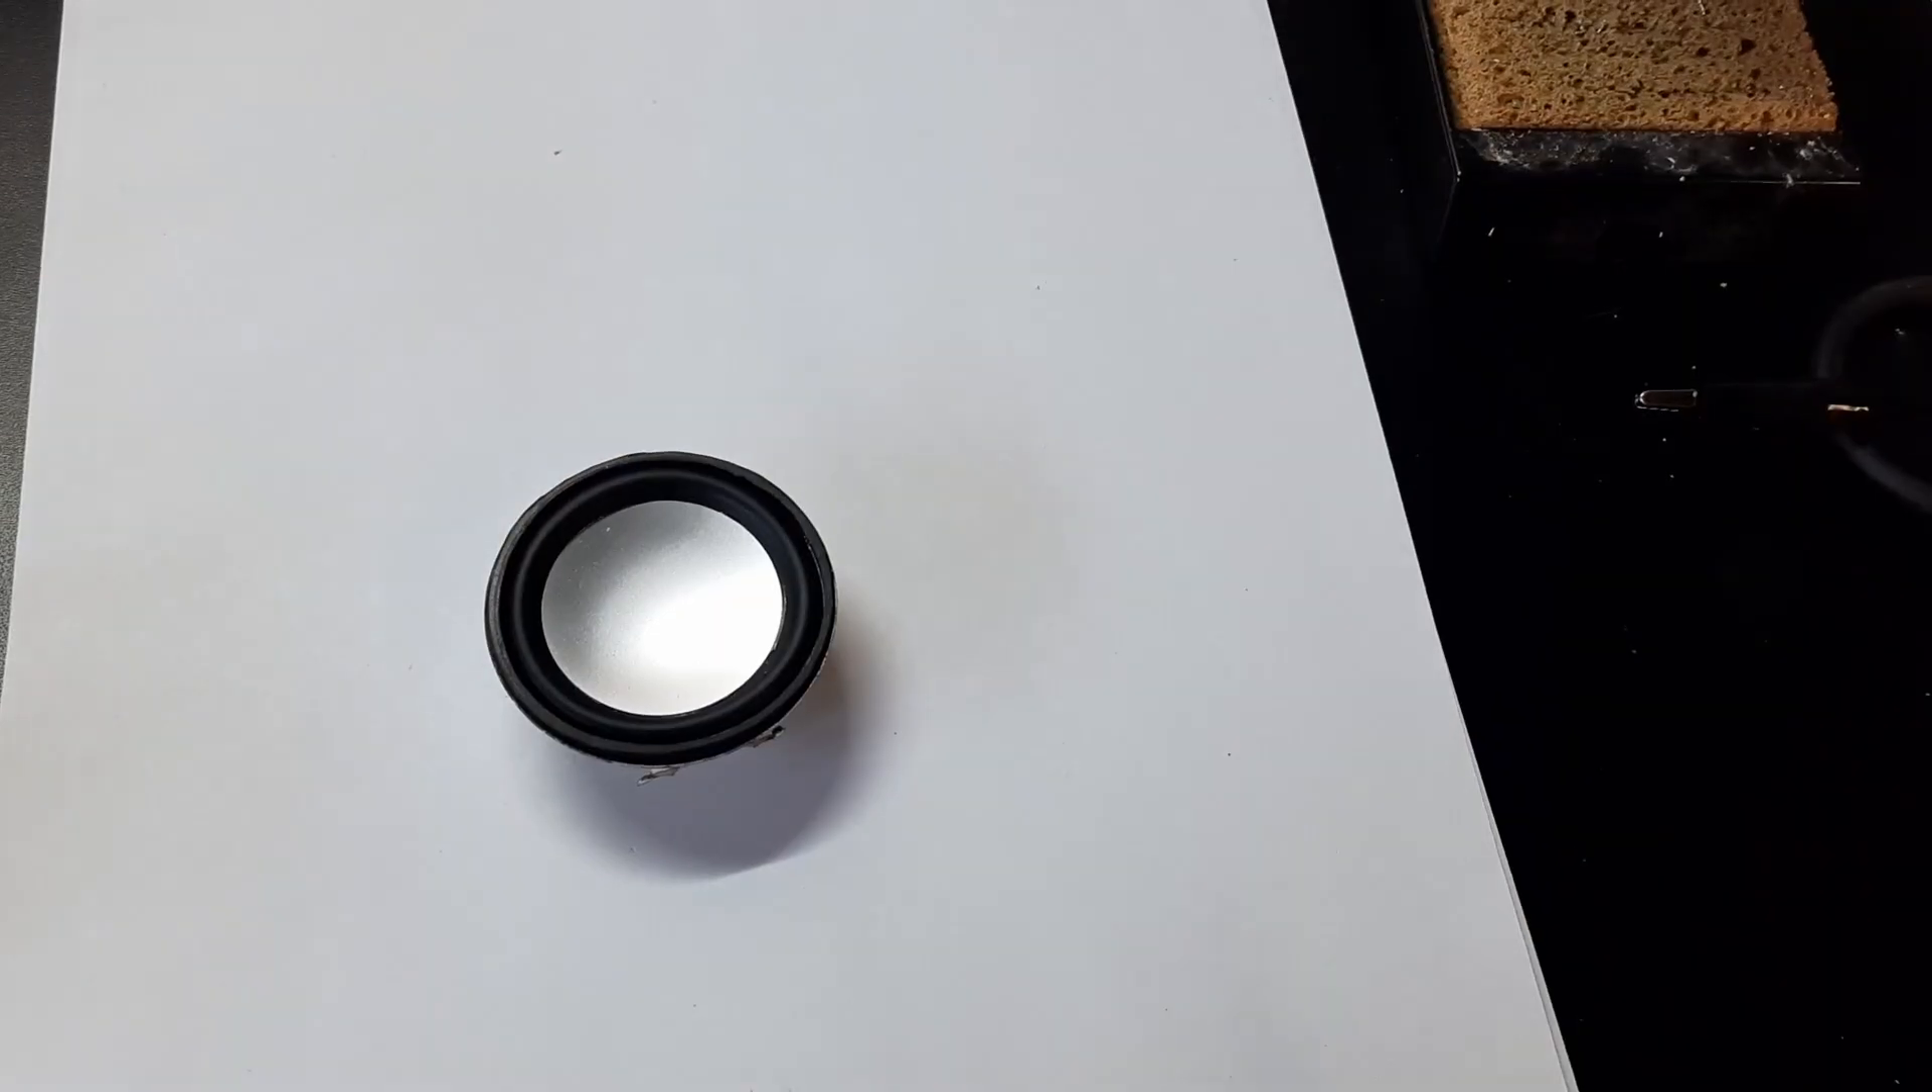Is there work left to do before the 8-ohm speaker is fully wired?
Yes.